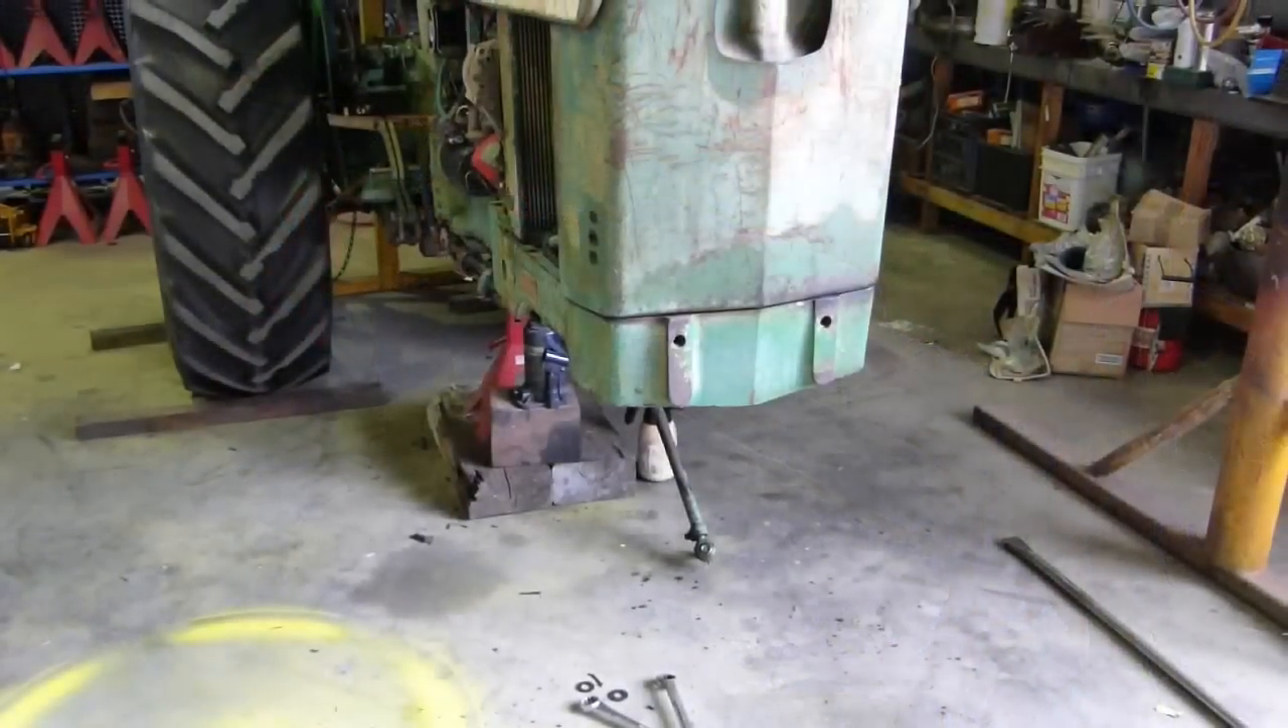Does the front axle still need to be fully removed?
No.